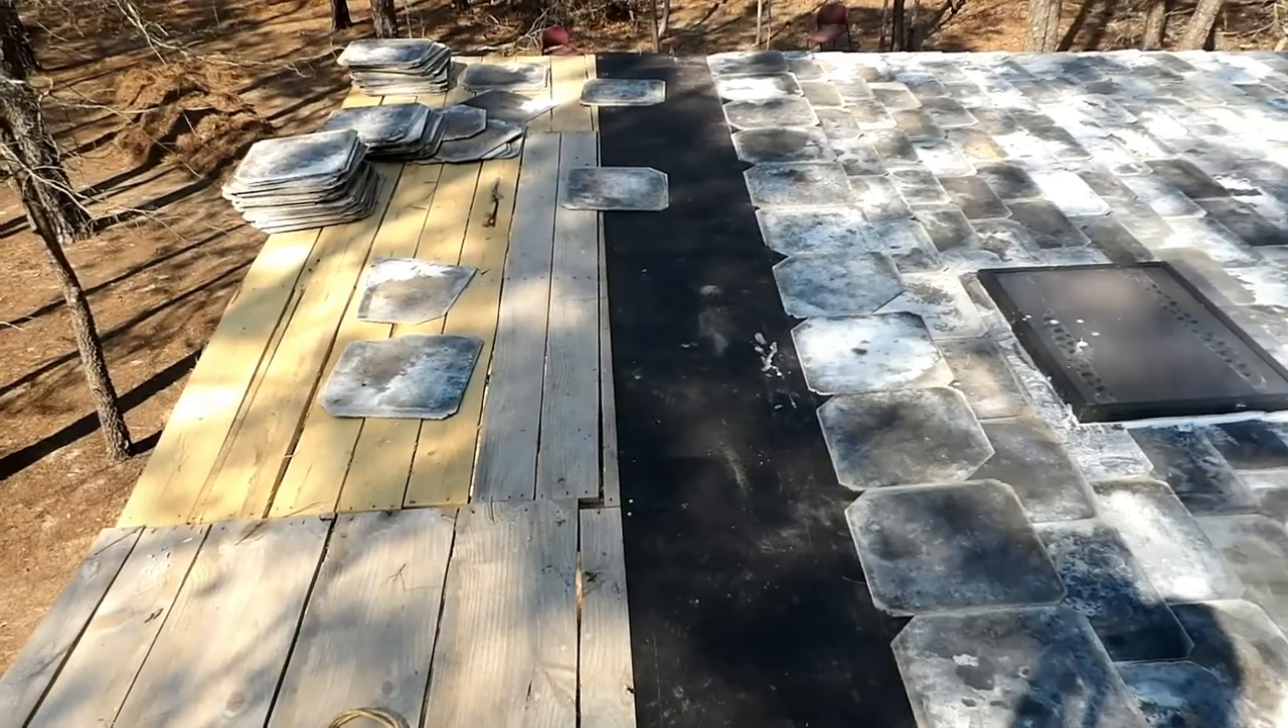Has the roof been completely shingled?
No.